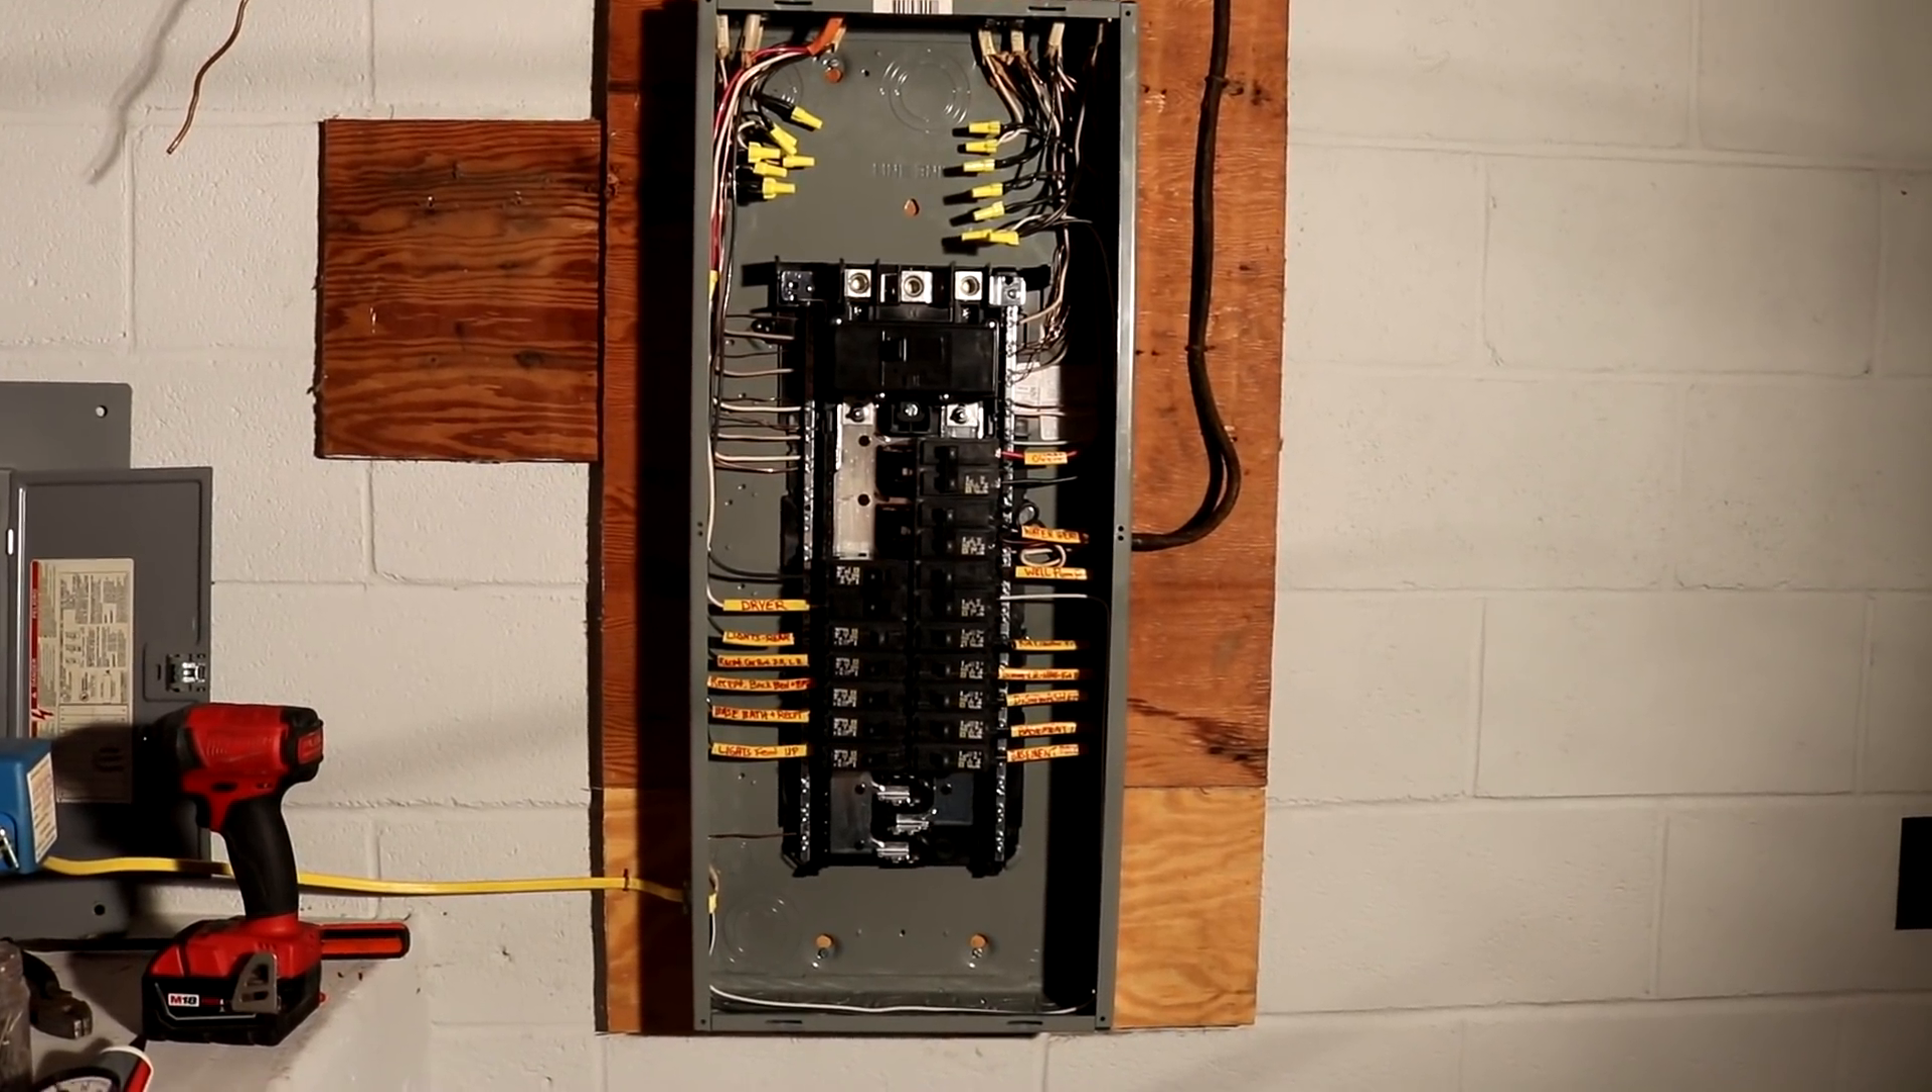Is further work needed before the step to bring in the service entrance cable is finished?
Yes.